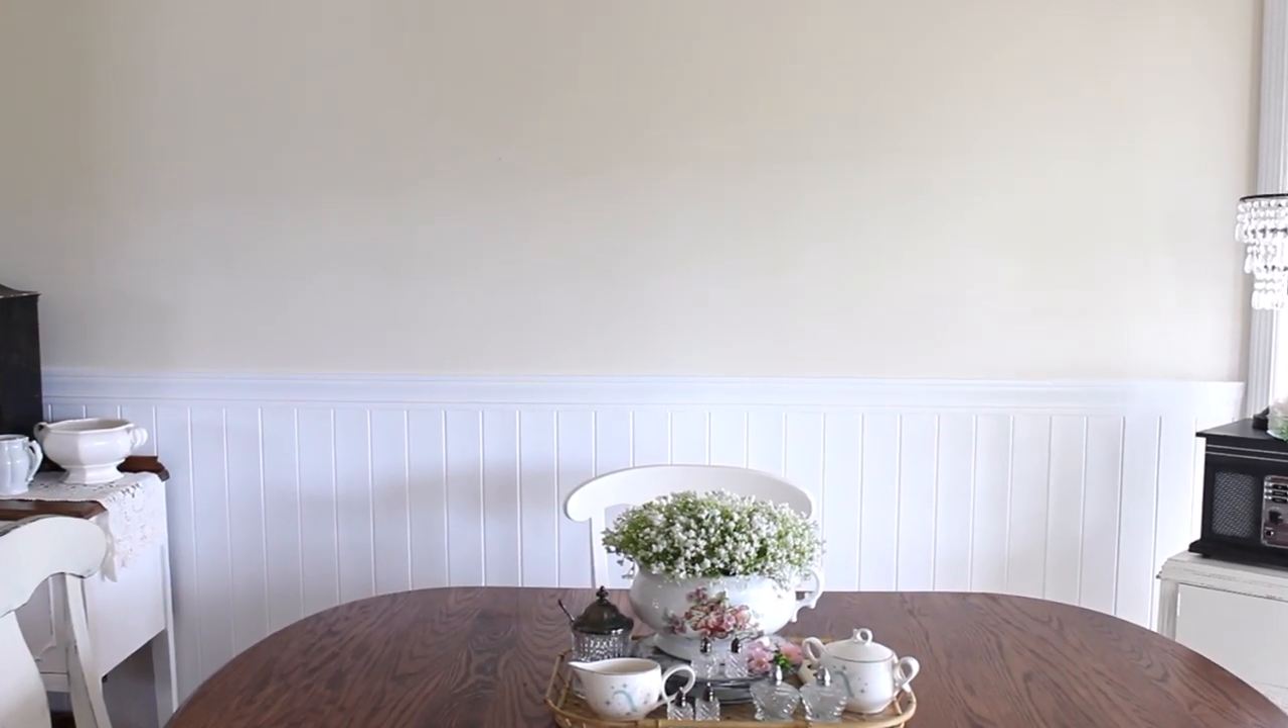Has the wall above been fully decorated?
No.